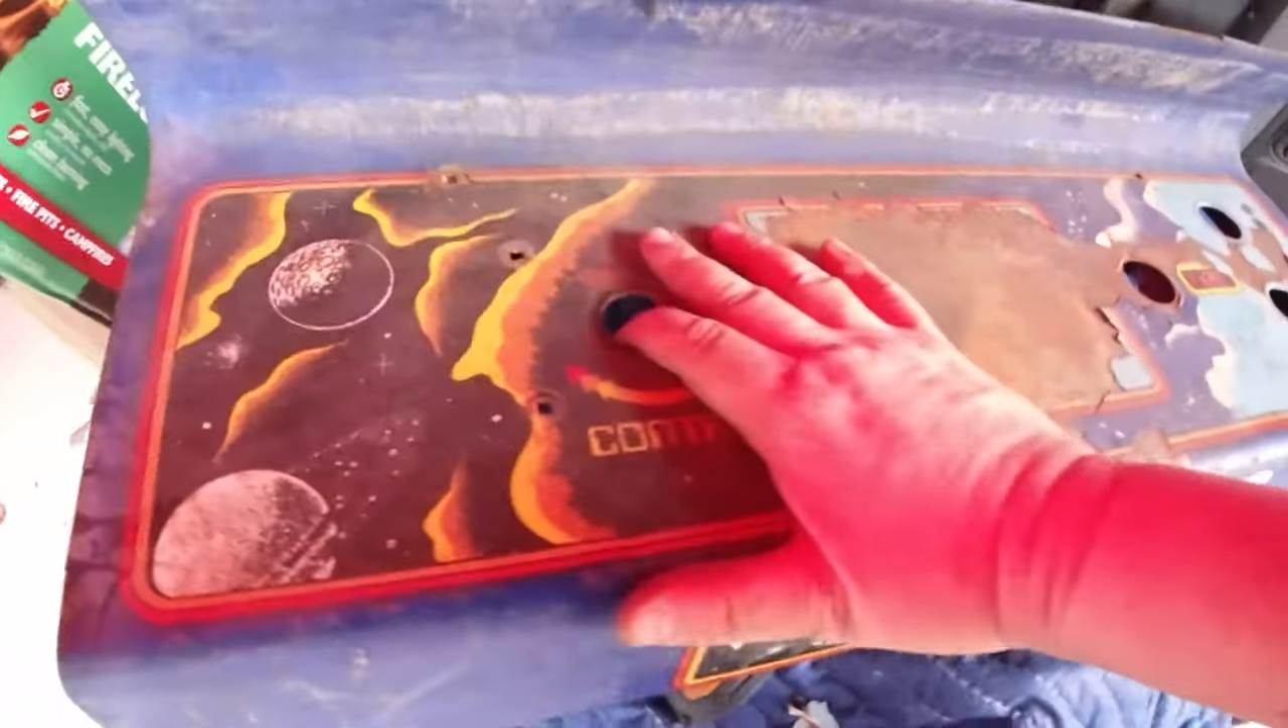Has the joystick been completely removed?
Yes.